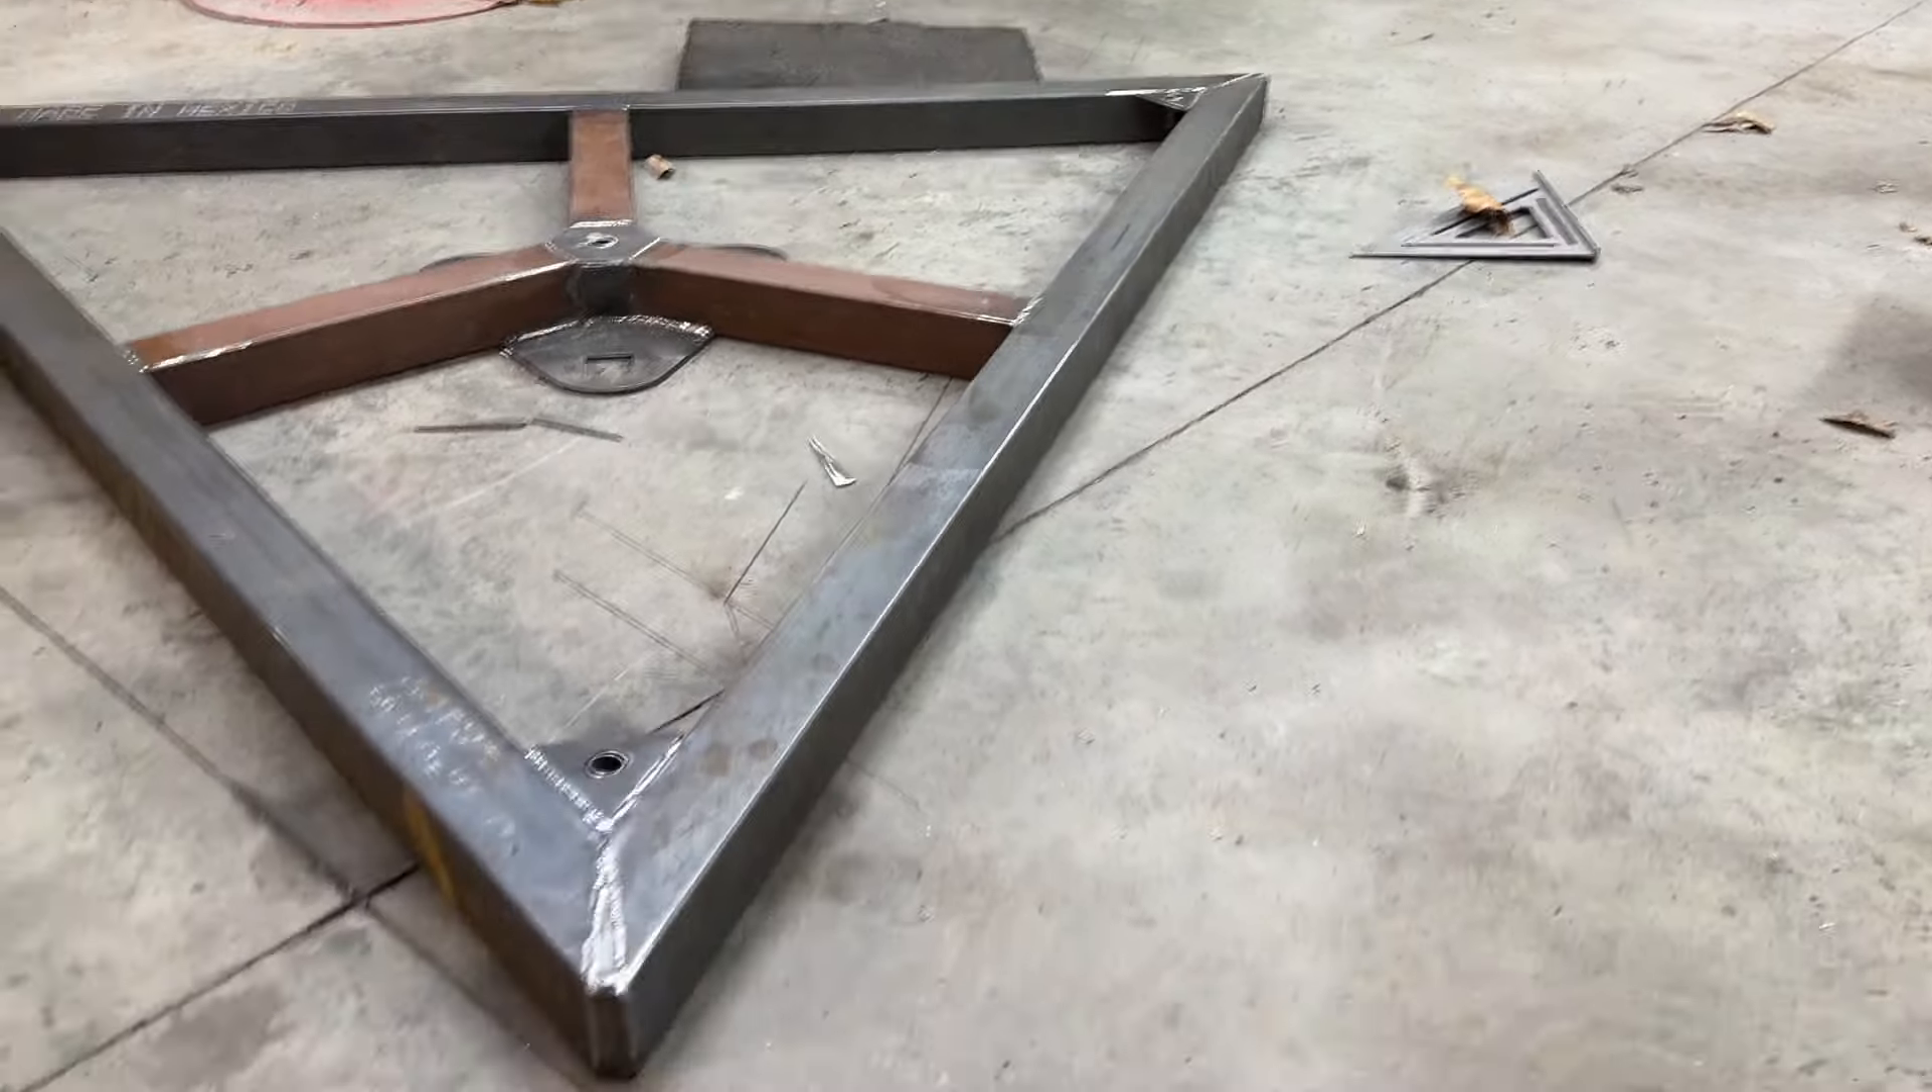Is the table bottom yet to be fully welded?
No.